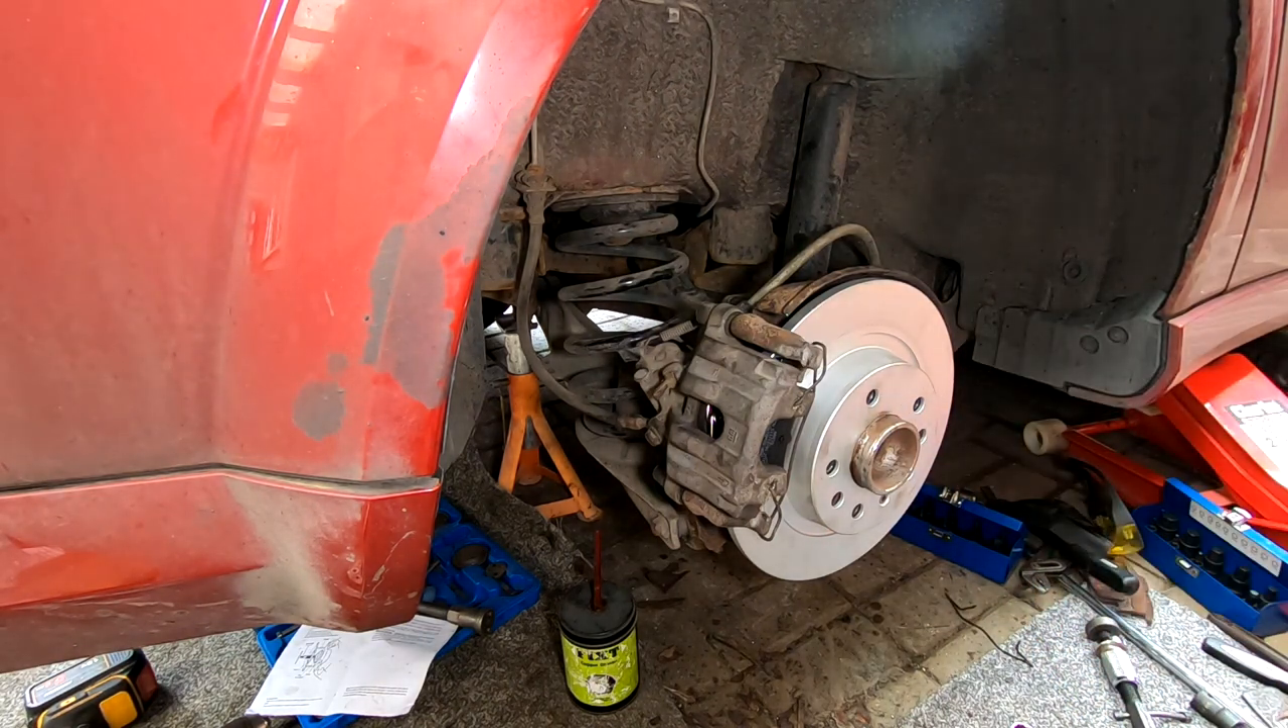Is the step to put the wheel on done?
No.